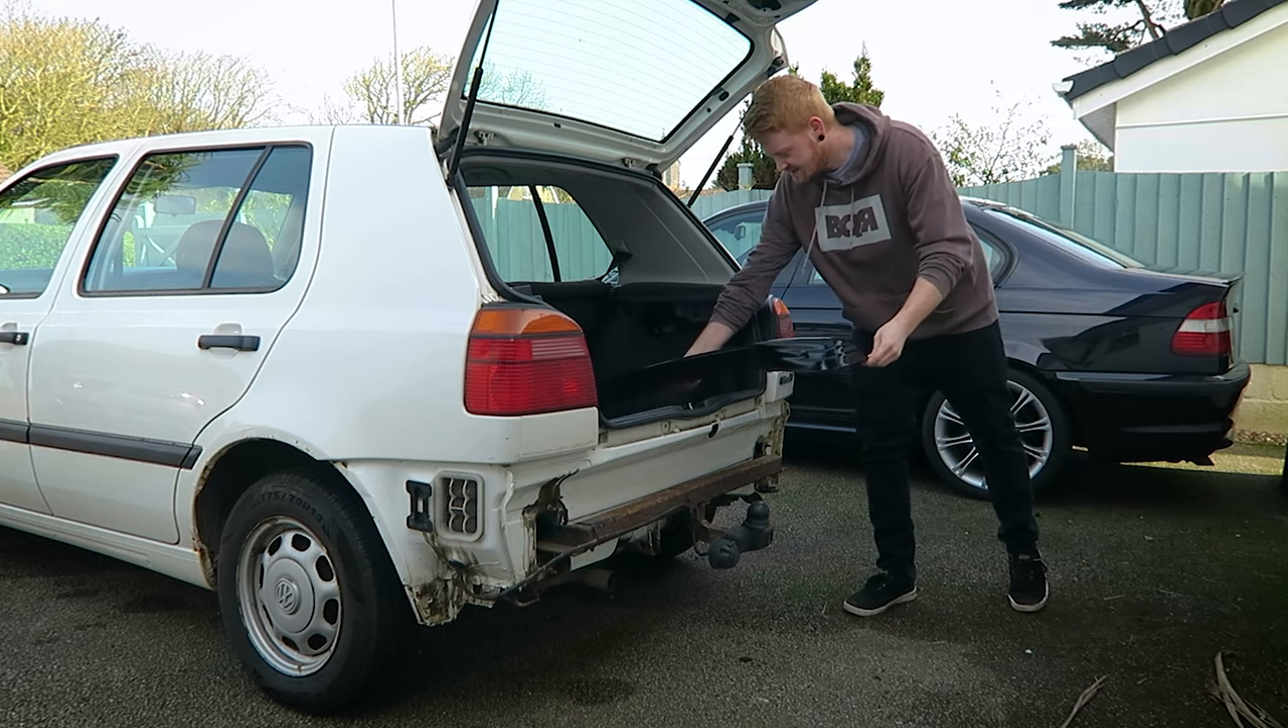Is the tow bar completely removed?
No.